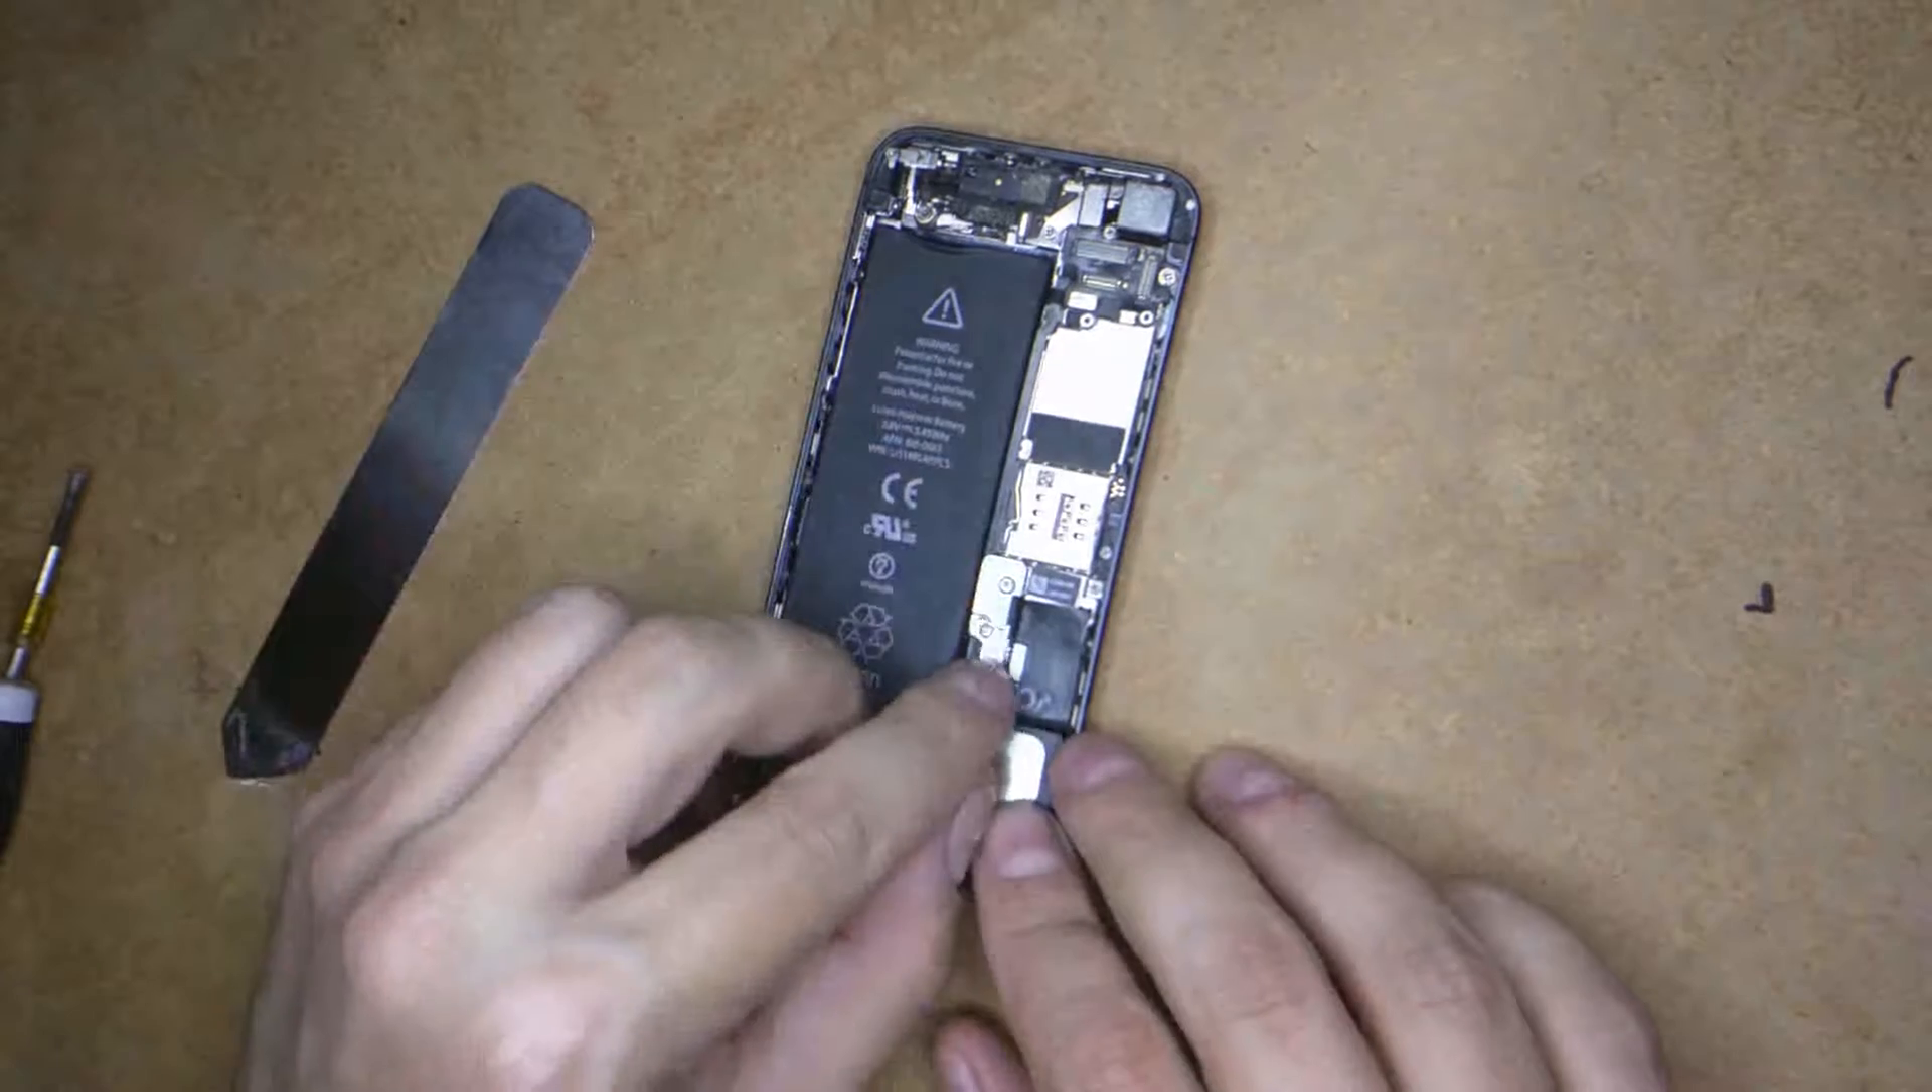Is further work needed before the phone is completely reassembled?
Yes.